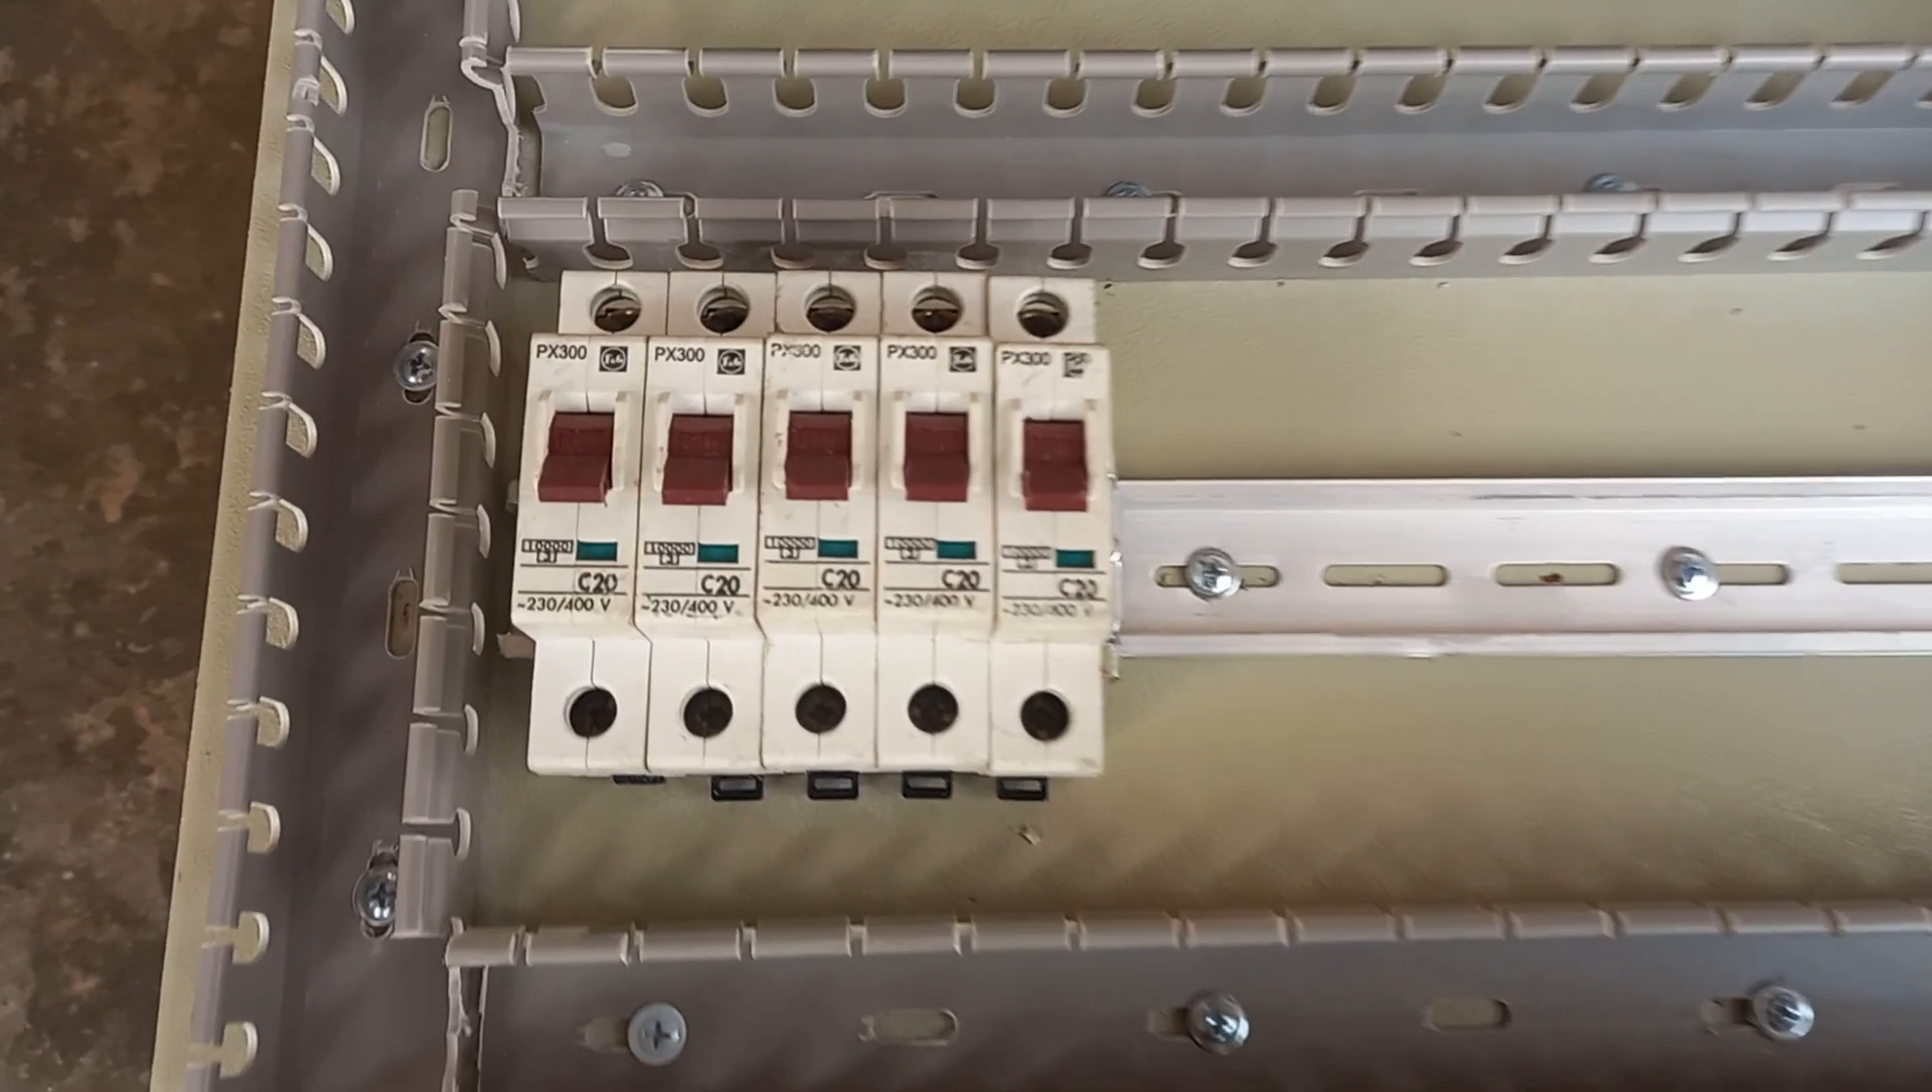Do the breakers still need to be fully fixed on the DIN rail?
No.